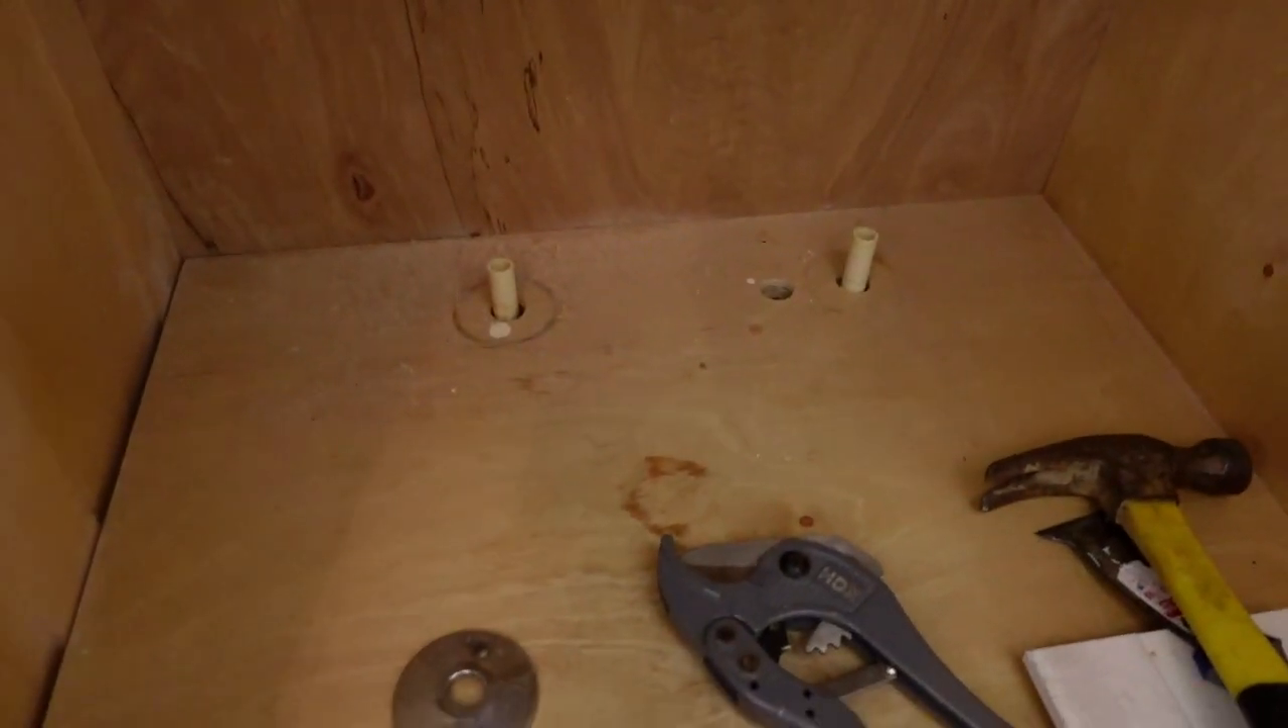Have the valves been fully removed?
Yes.